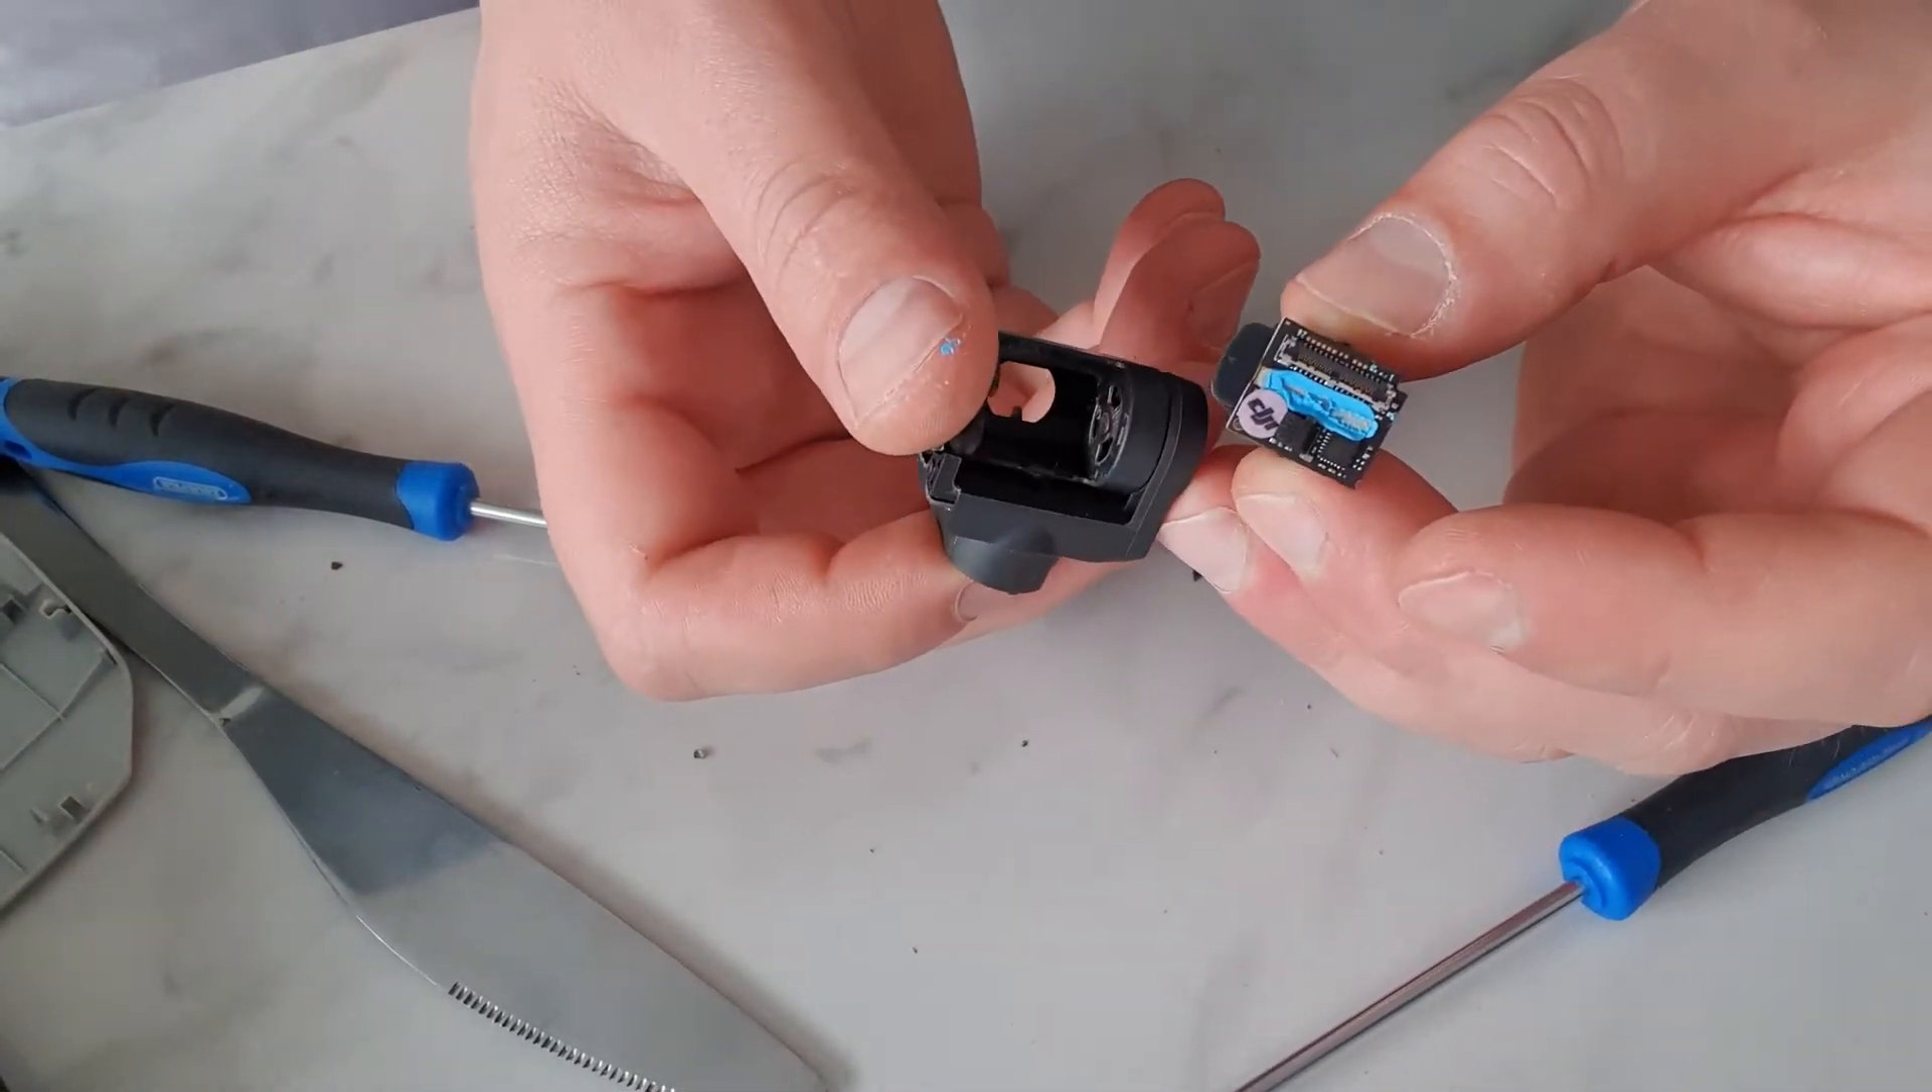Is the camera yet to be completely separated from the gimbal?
No.